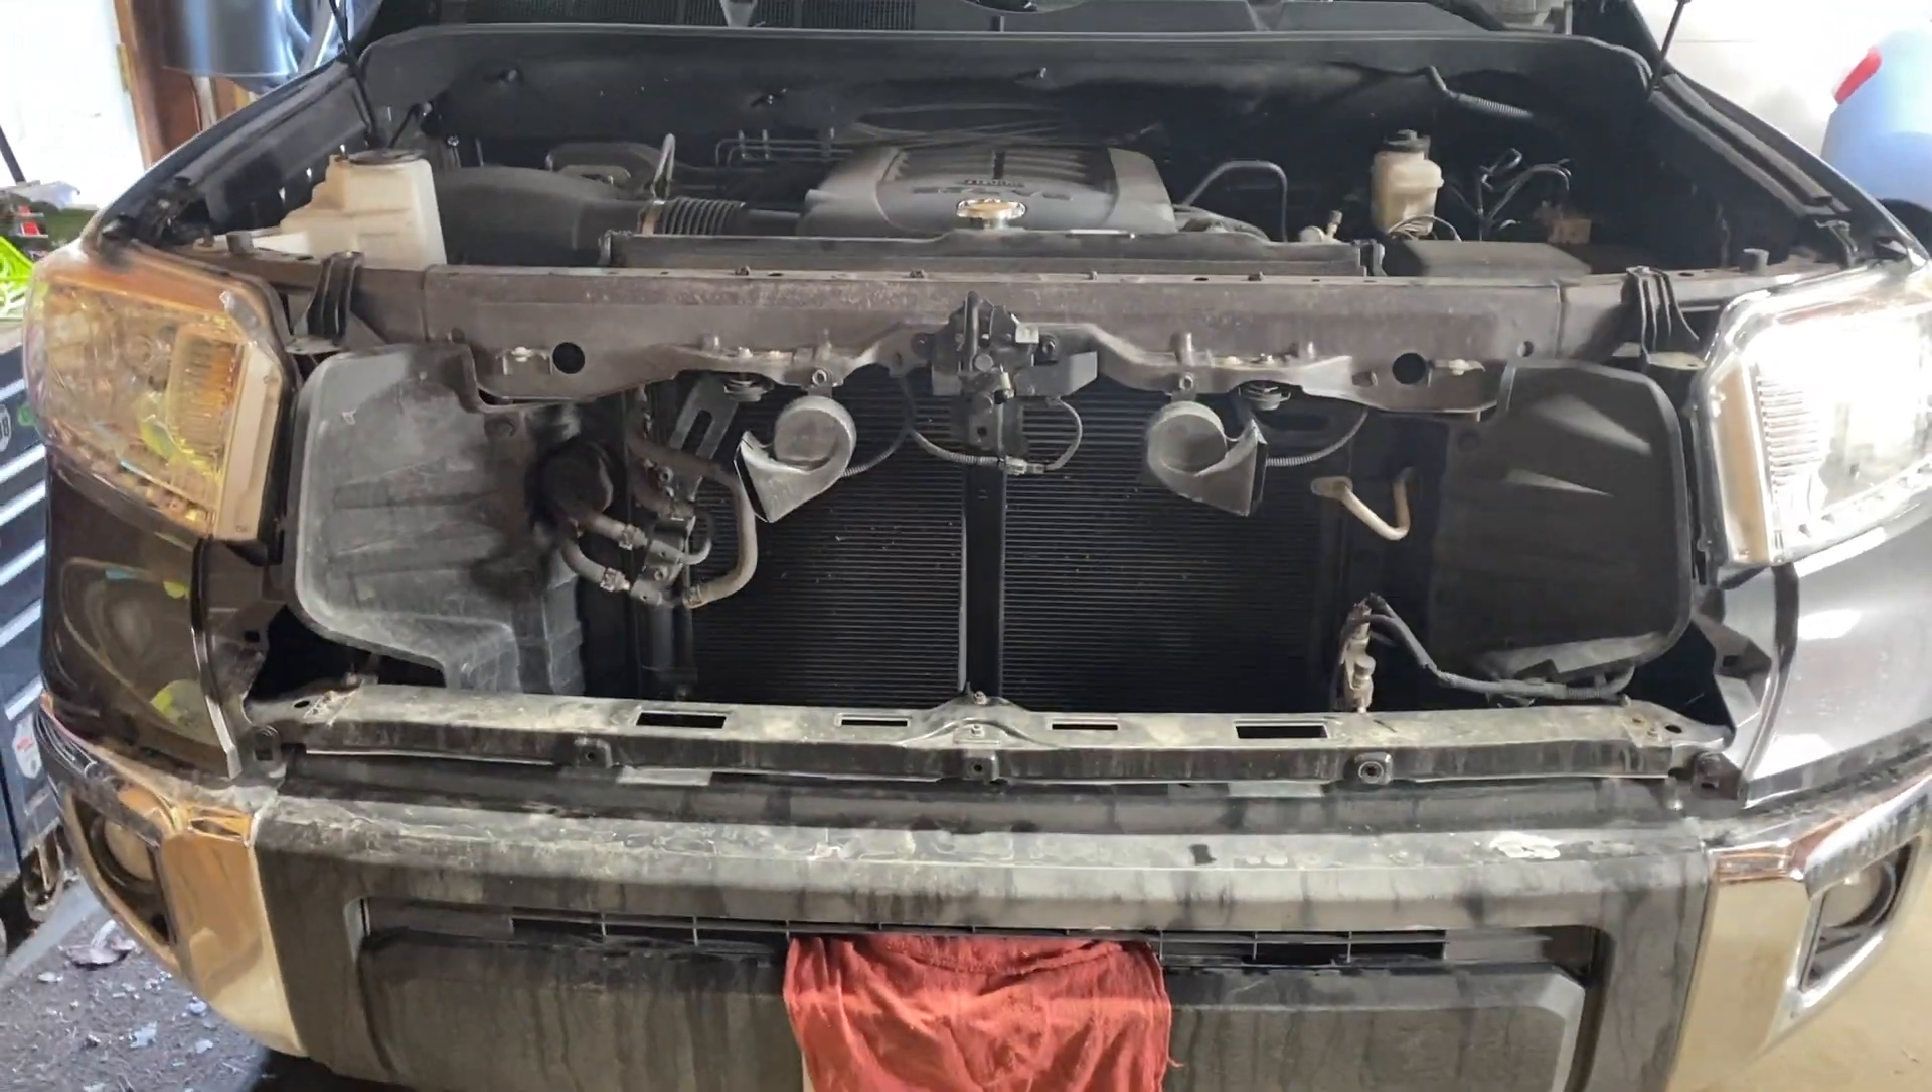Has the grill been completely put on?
No.